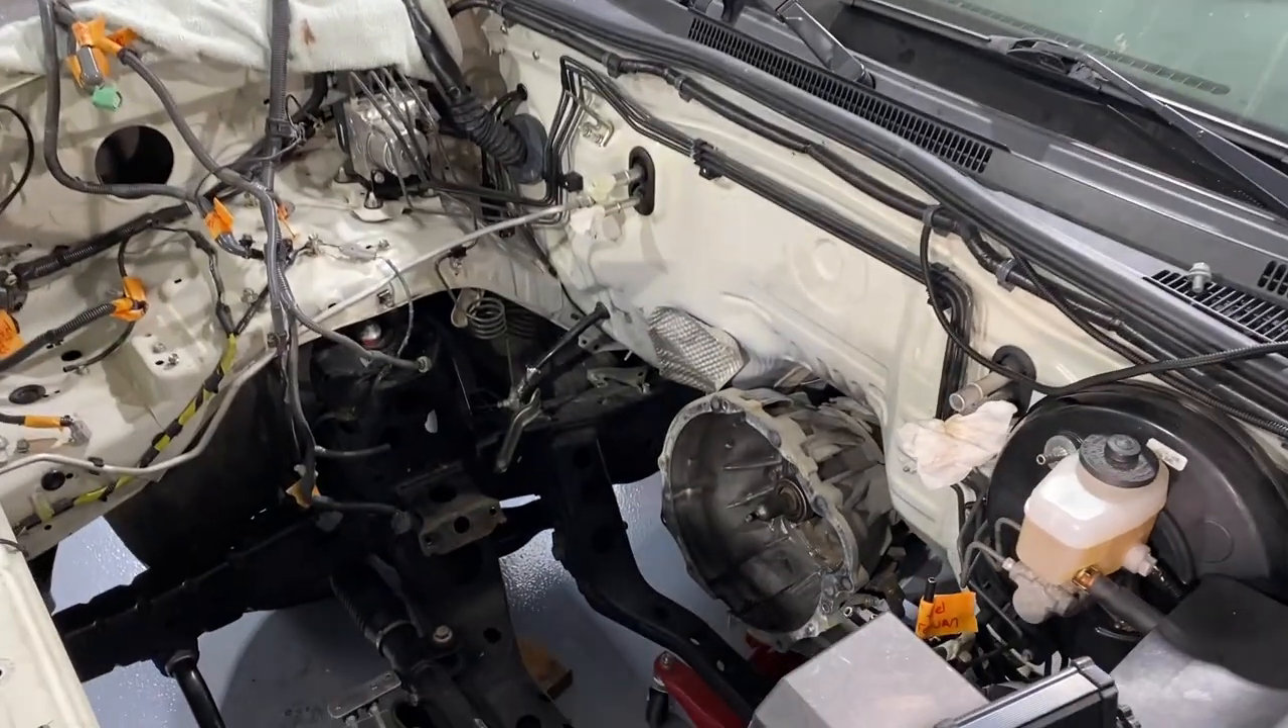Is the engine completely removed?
Yes.